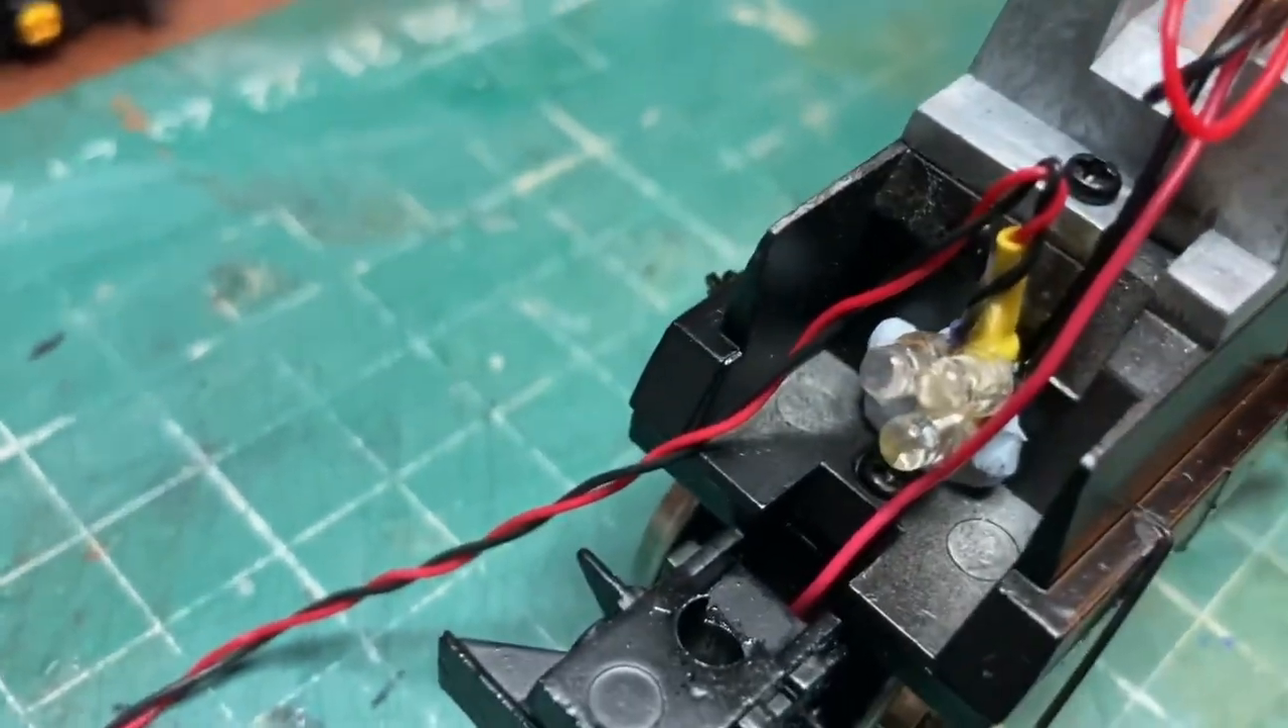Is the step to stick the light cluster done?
Yes.